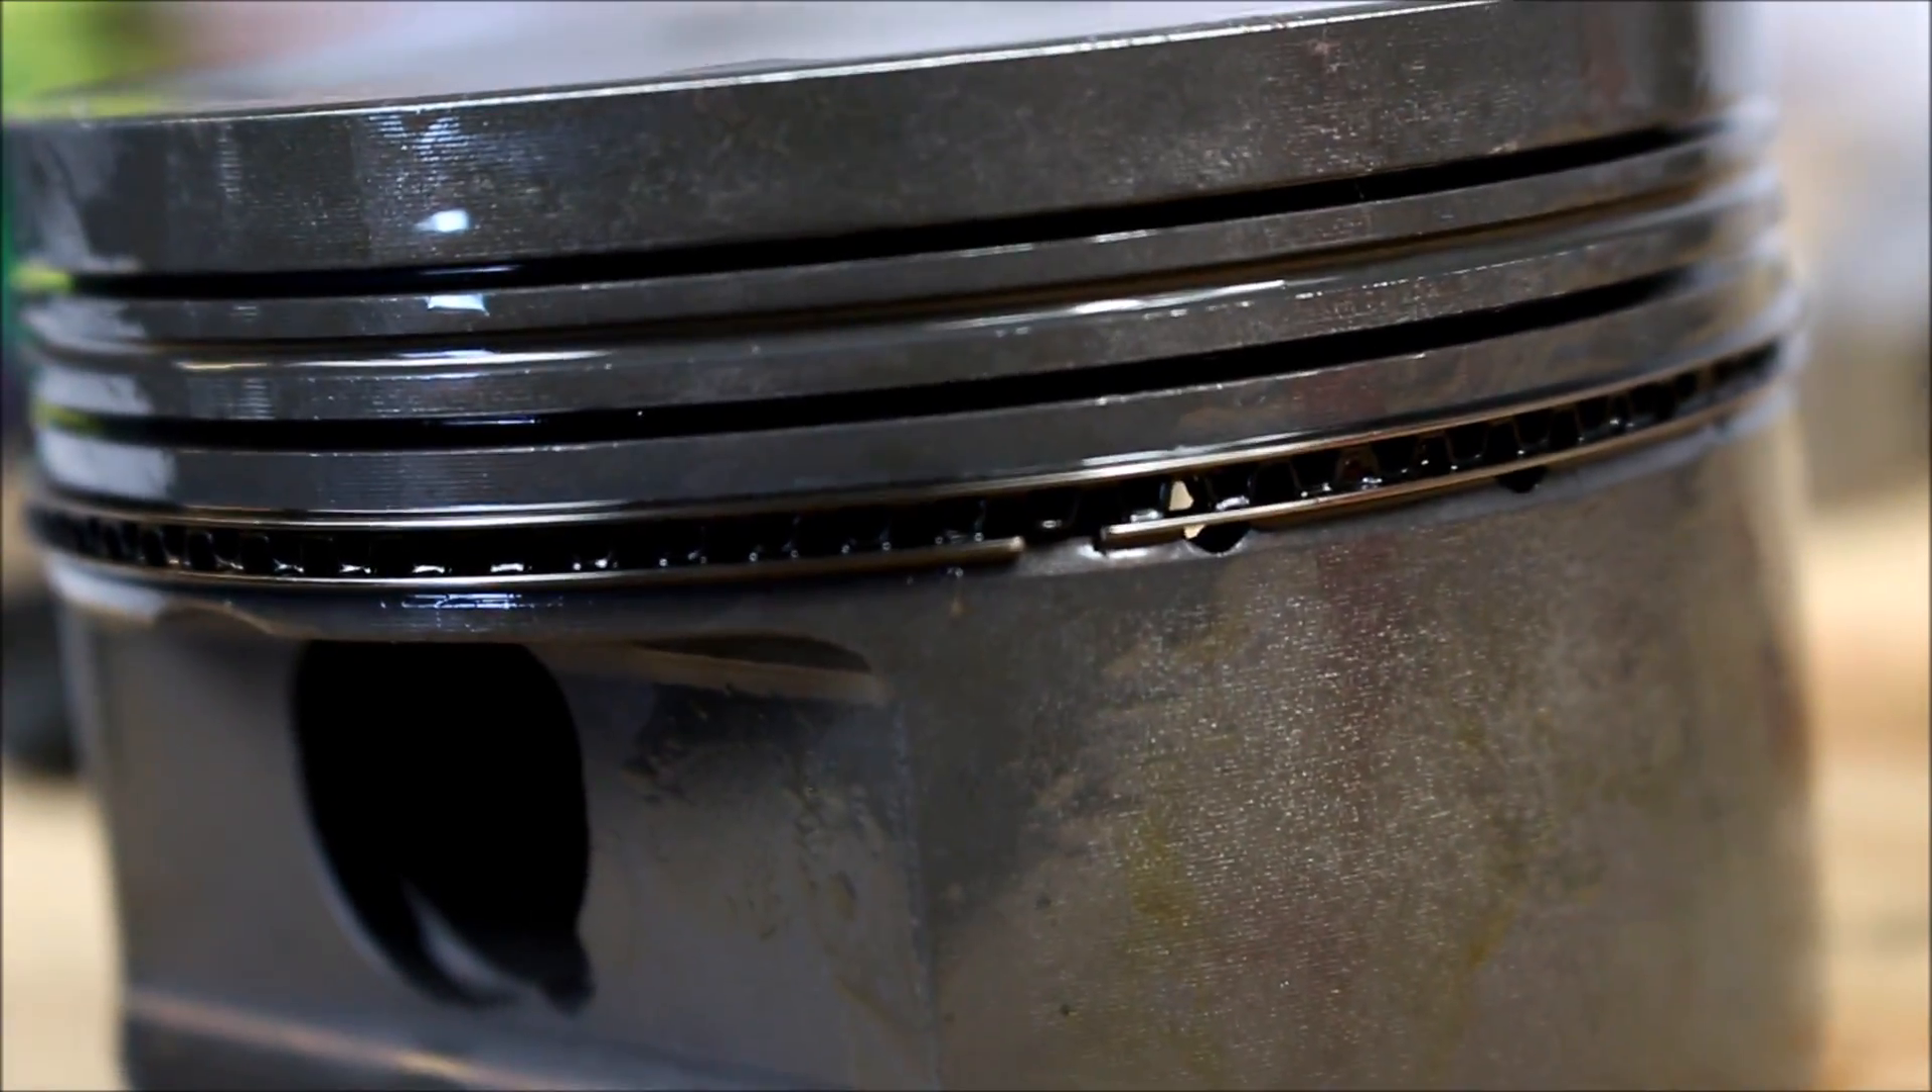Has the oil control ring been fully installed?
Yes.